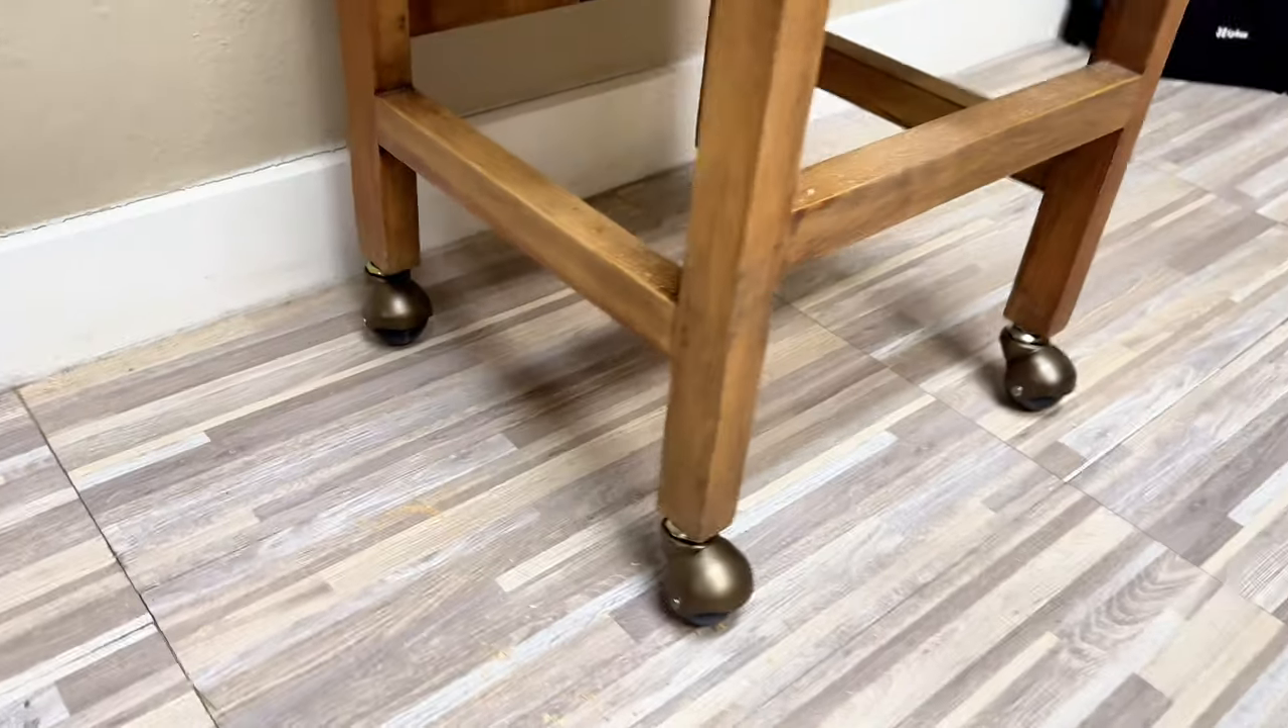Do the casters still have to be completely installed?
No.